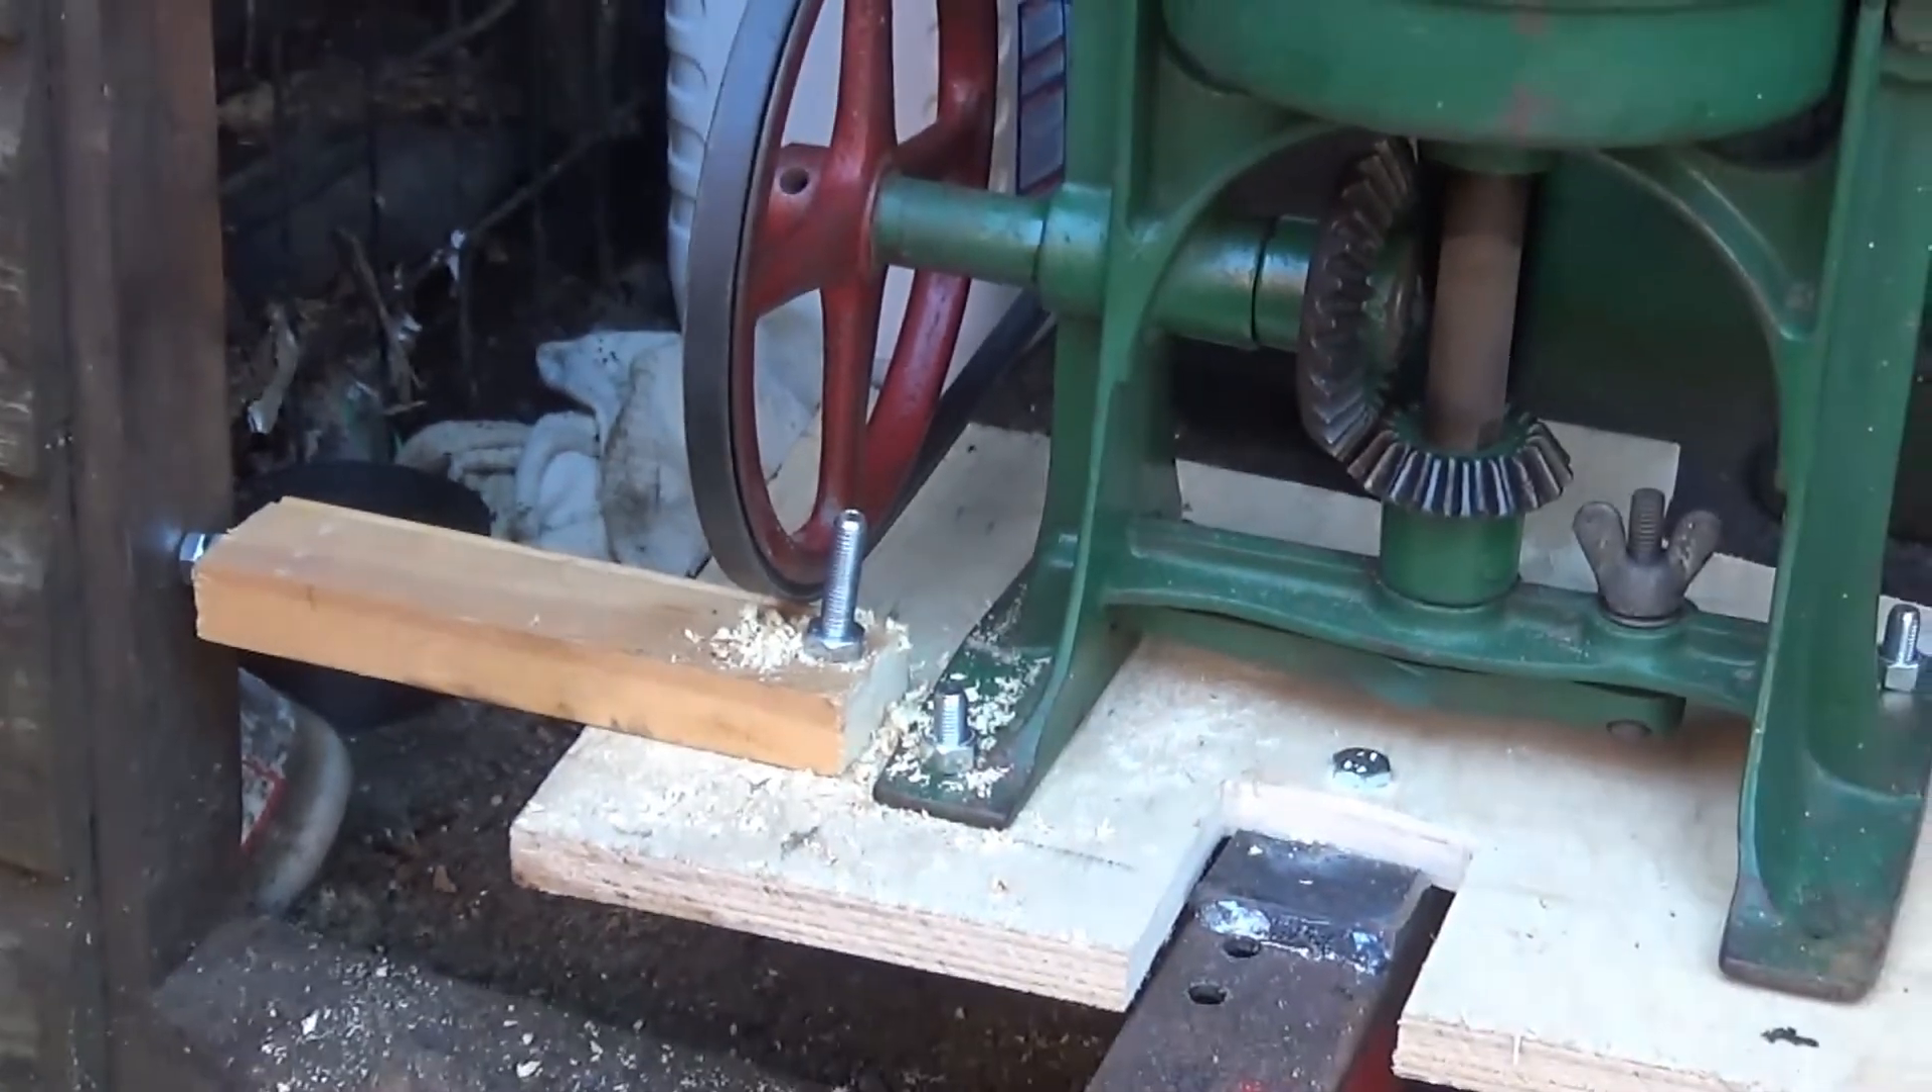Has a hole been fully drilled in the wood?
Yes.